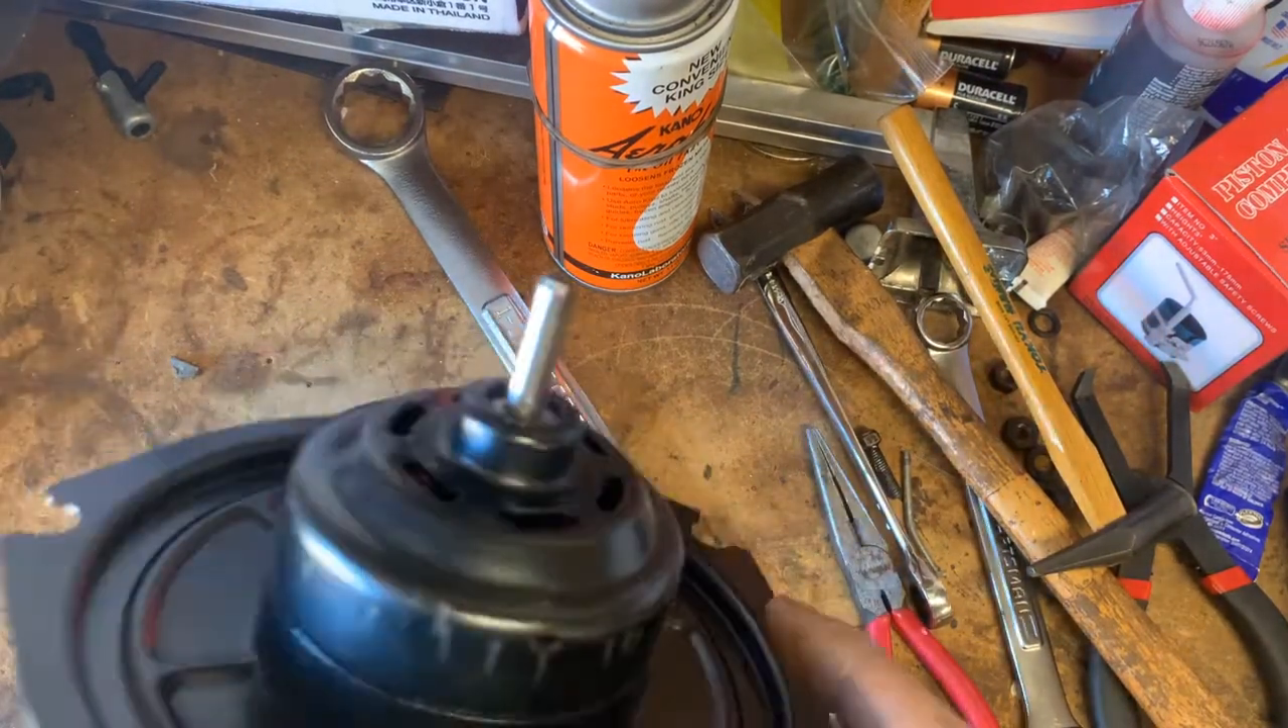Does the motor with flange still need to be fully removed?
No.